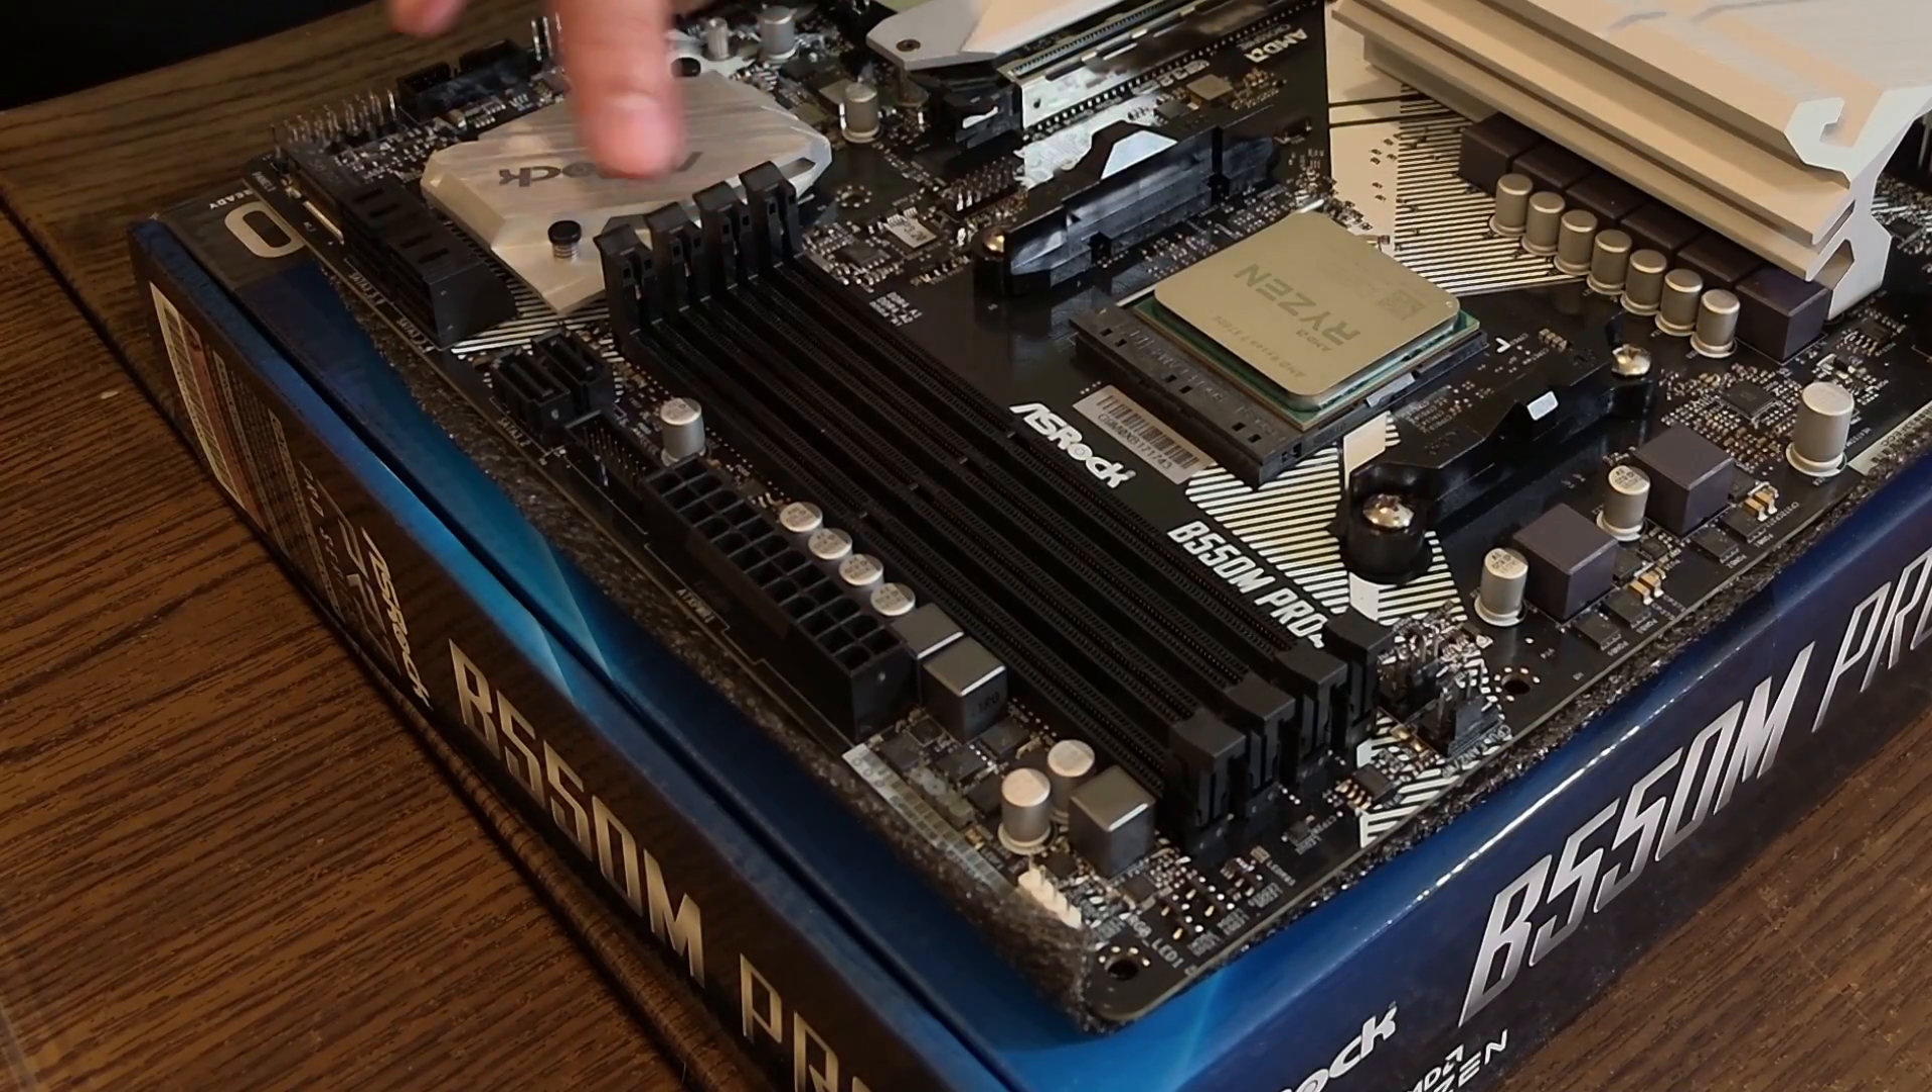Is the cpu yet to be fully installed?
No.